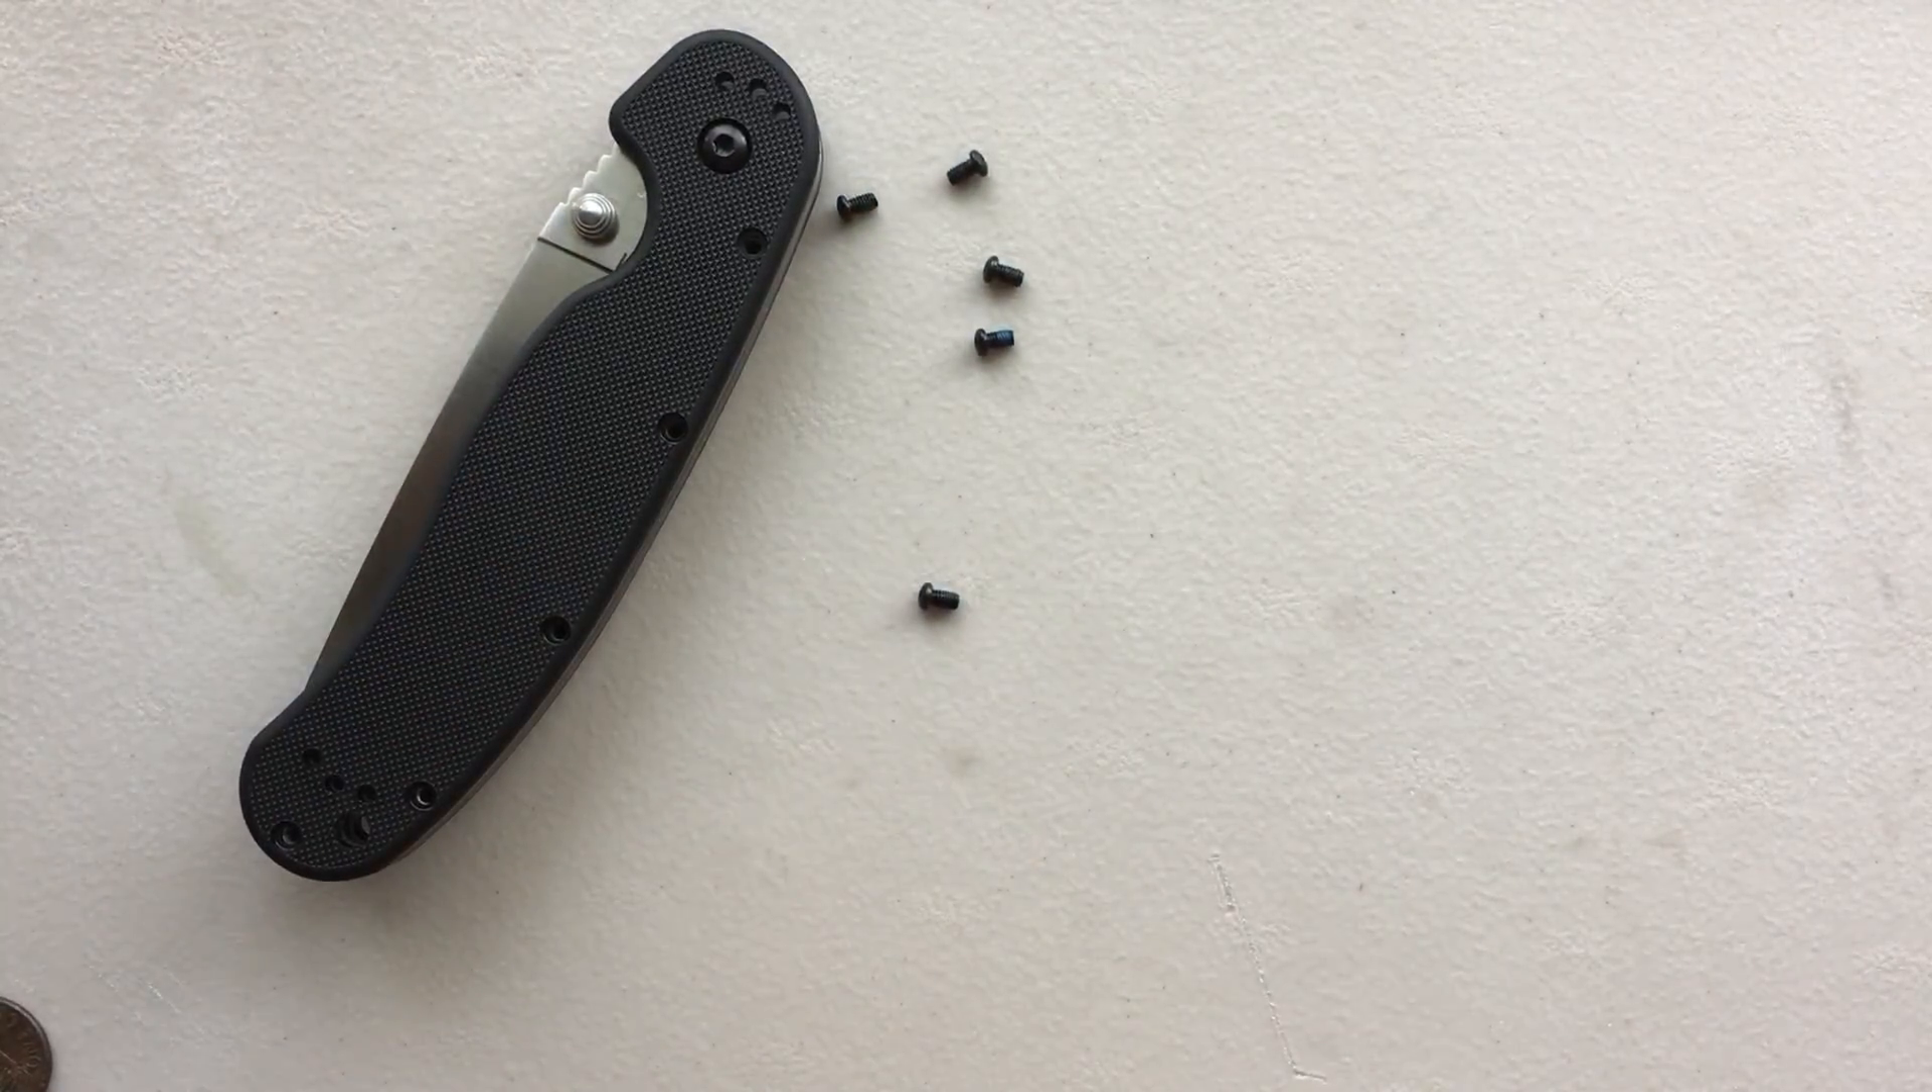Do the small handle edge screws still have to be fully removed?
No.